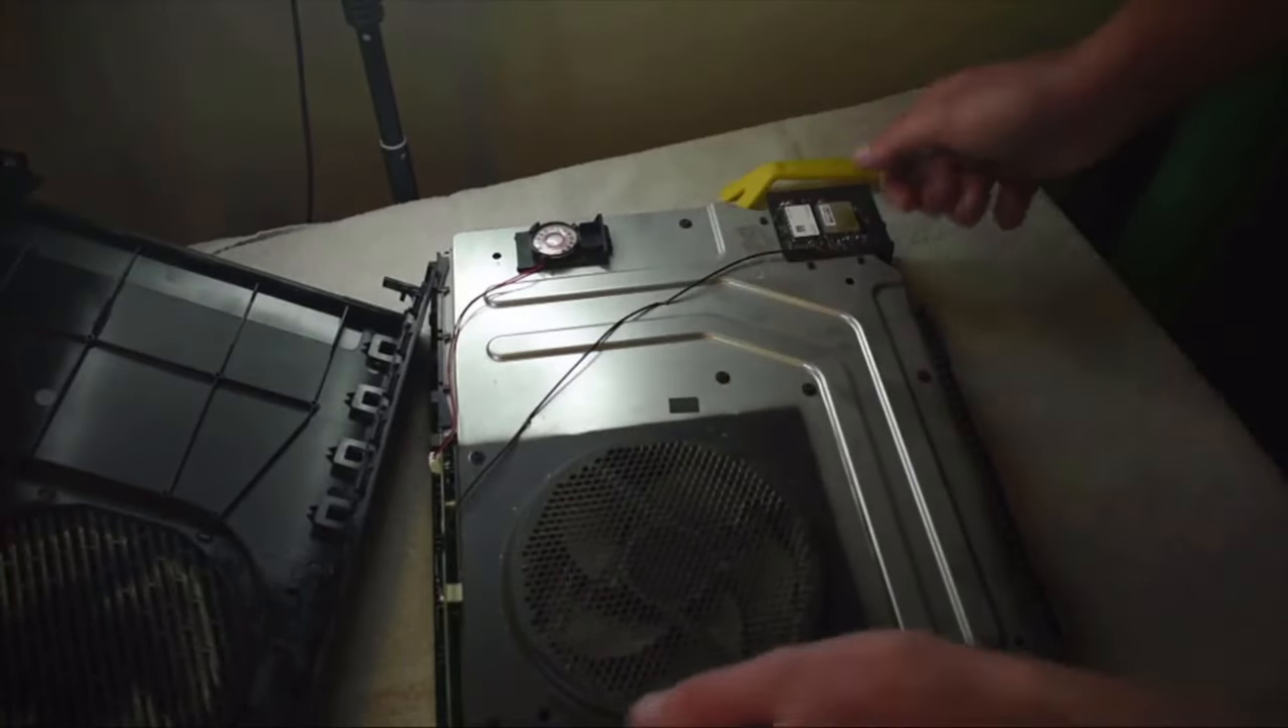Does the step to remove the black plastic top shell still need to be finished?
No.